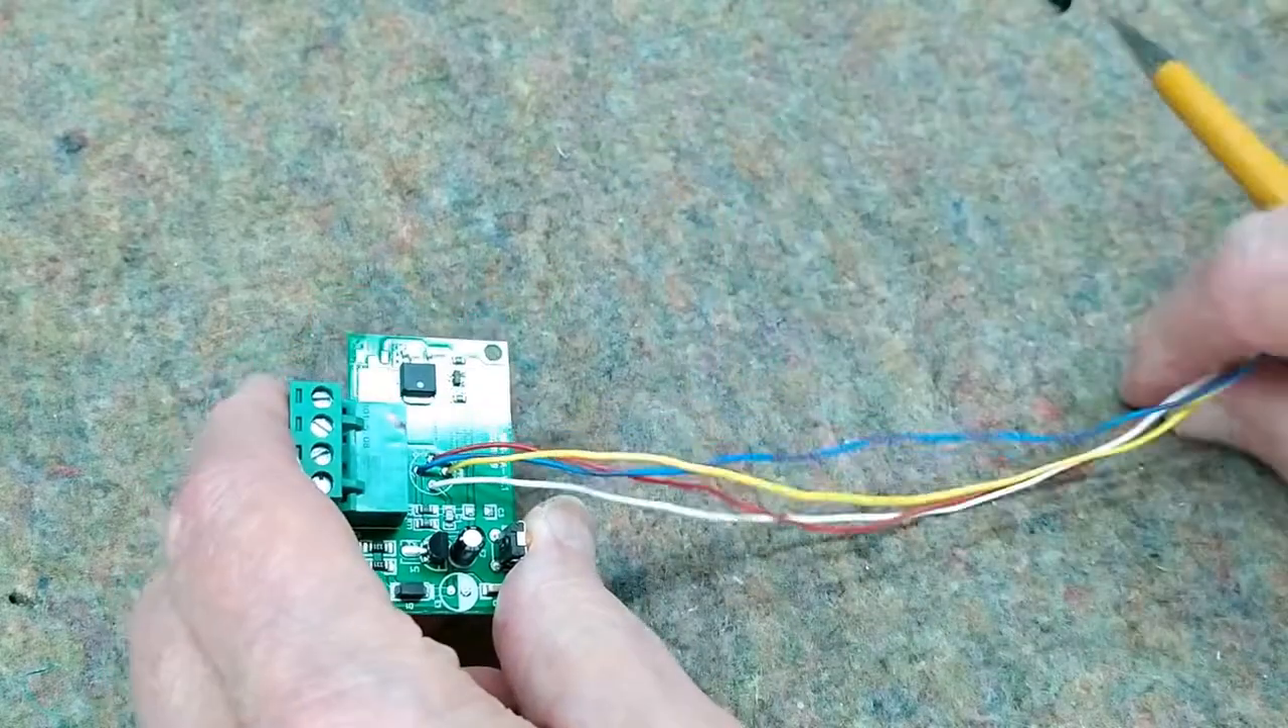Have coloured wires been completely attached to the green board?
Yes.